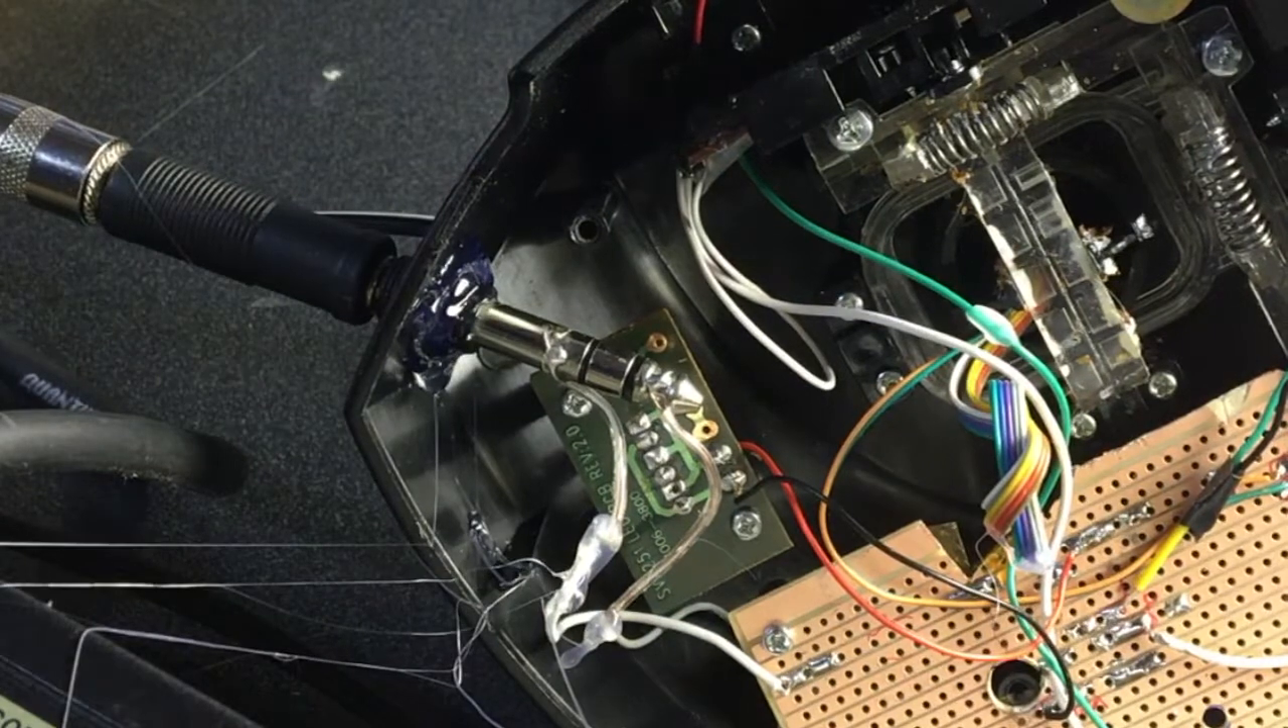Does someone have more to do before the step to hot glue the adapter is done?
No.